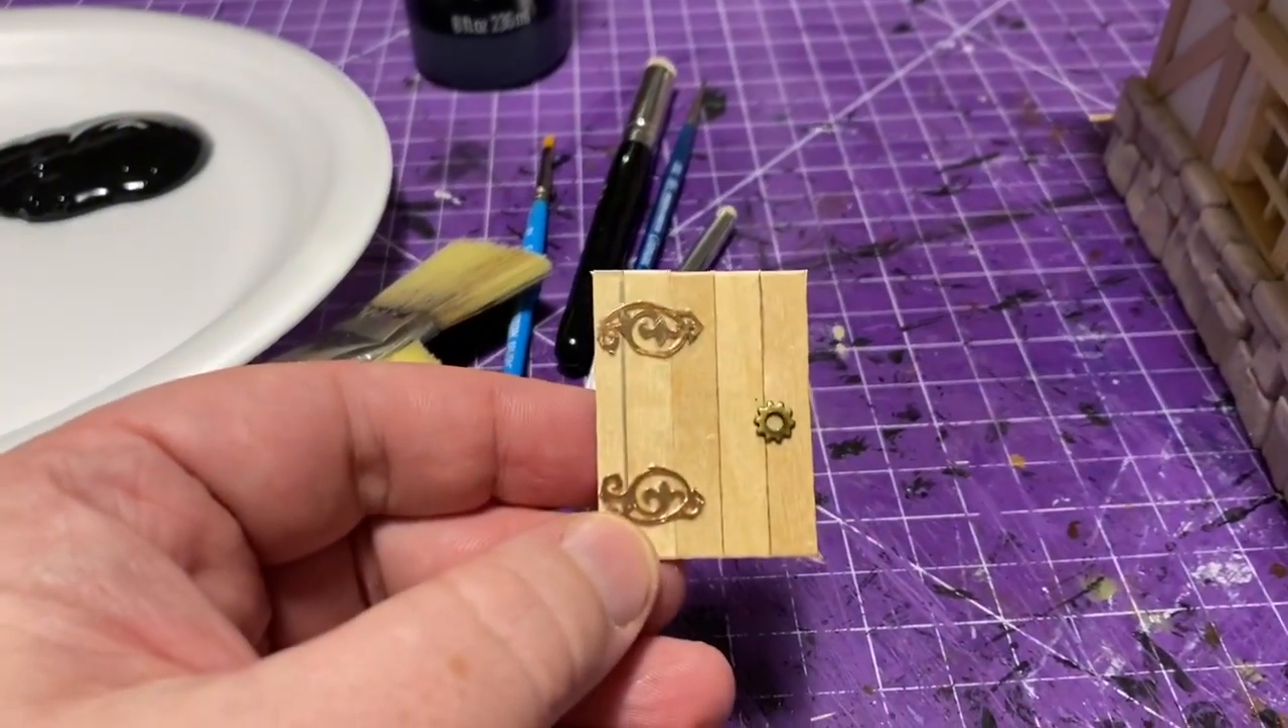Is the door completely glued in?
No.